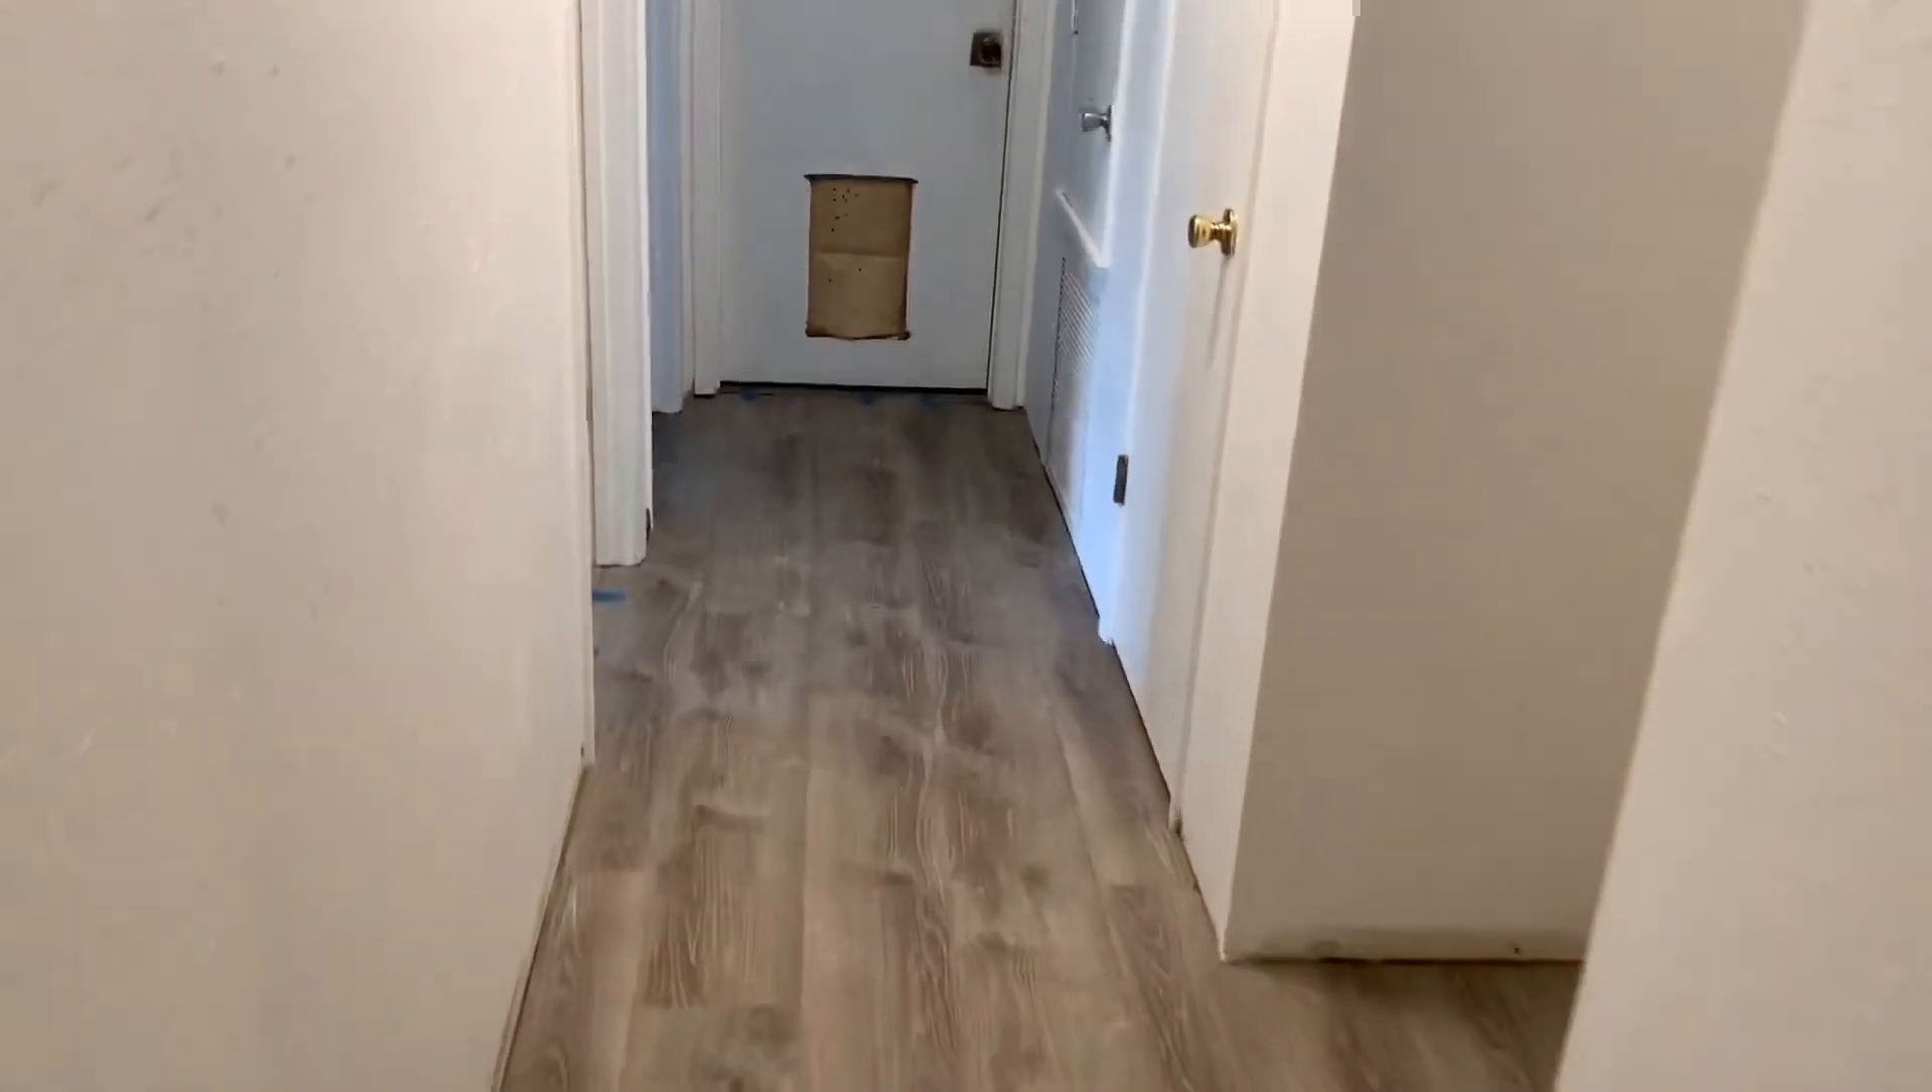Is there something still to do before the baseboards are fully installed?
Yes.